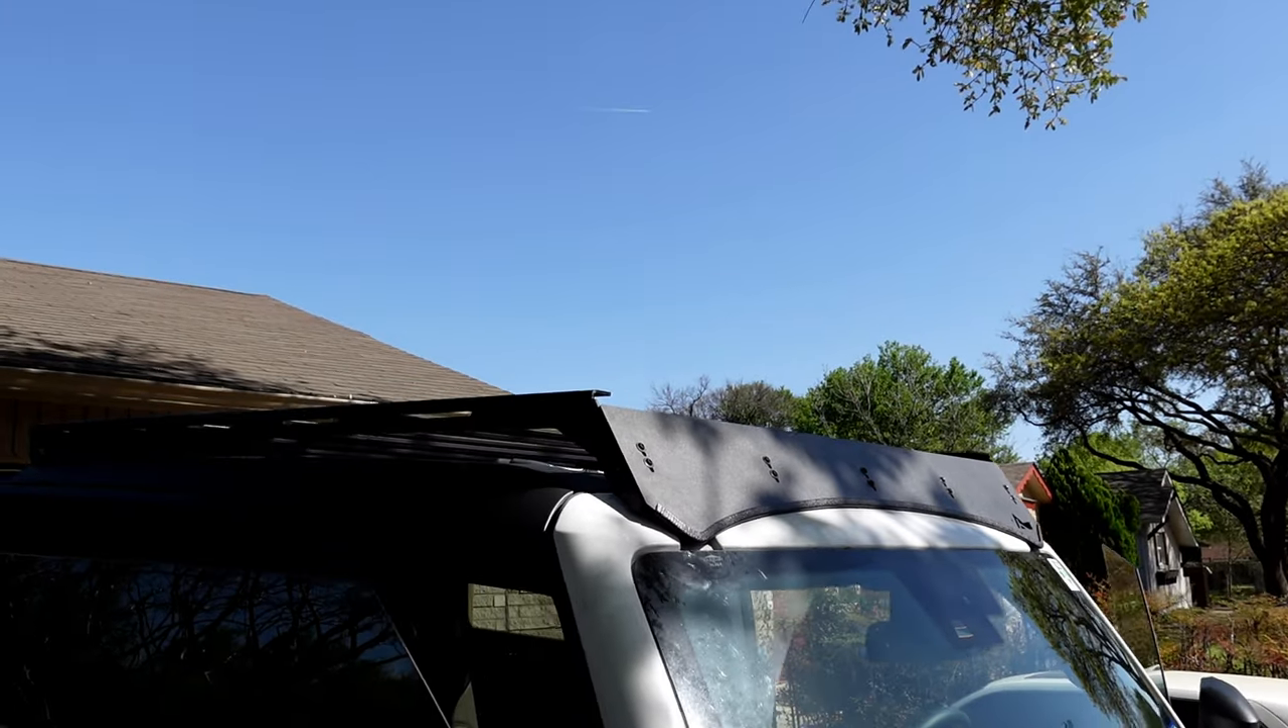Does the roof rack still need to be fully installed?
No.